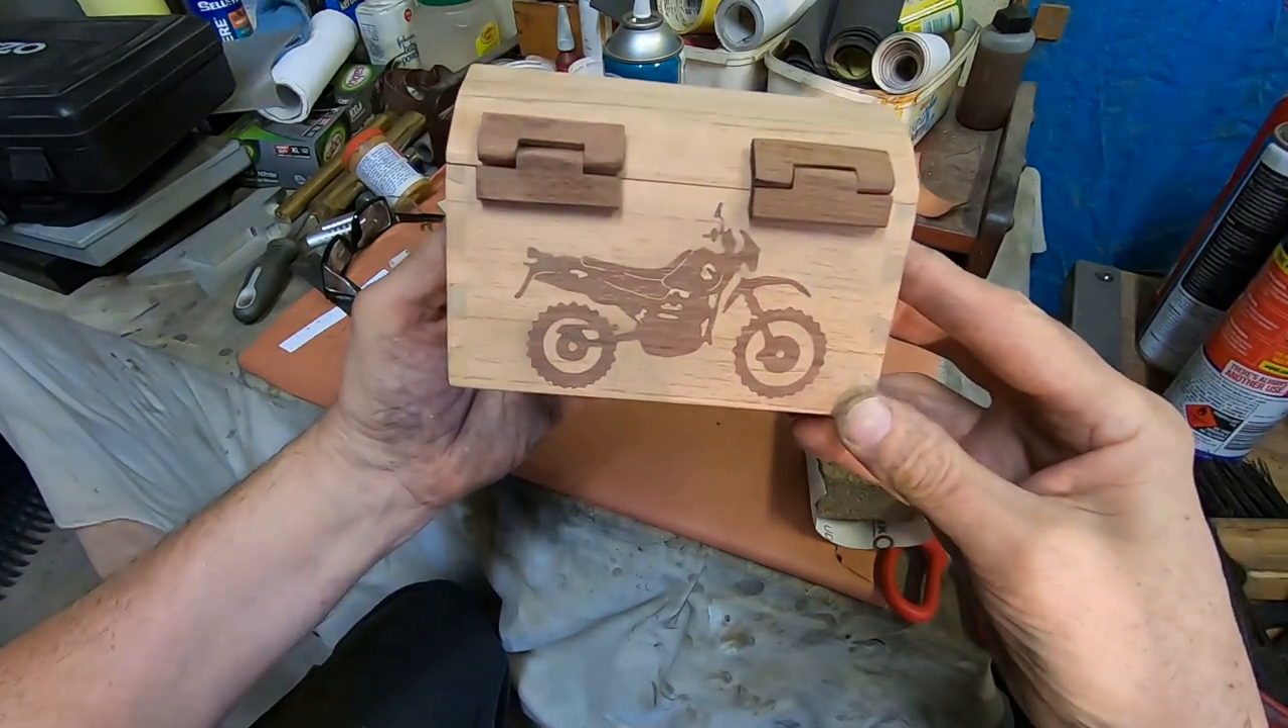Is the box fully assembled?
Yes.